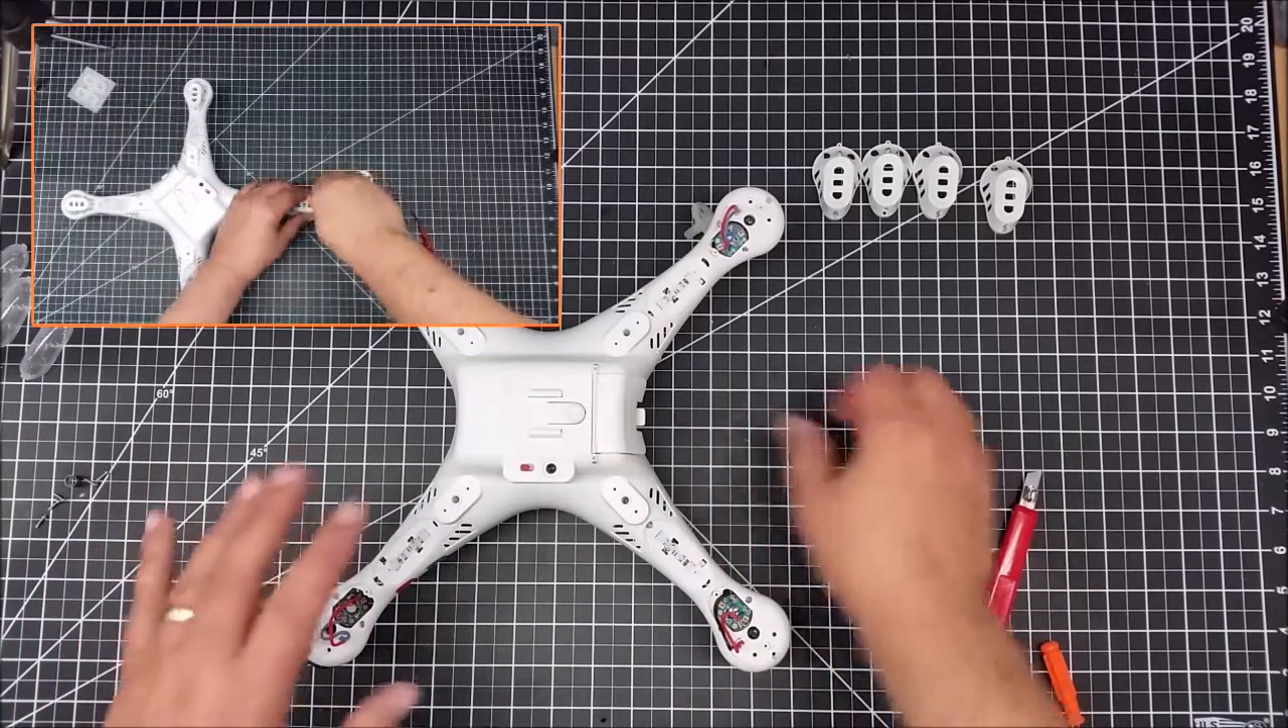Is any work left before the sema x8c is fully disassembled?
Yes.